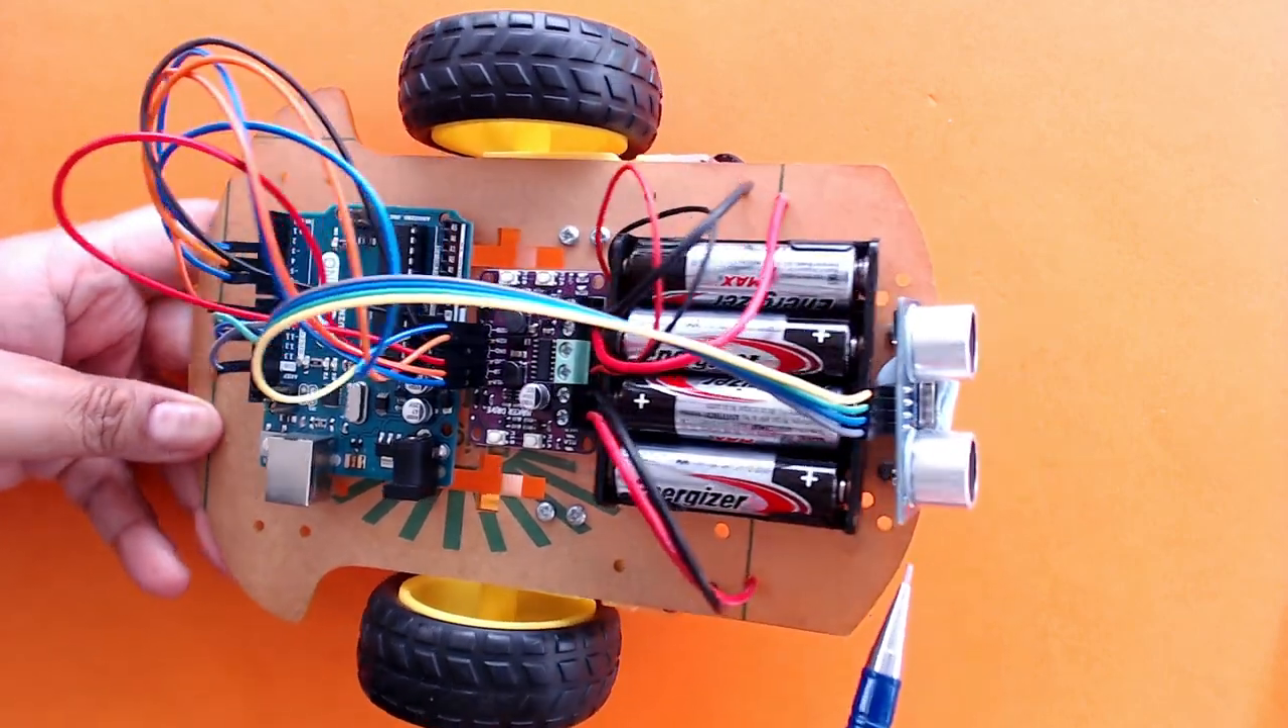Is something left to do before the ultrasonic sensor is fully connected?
No.